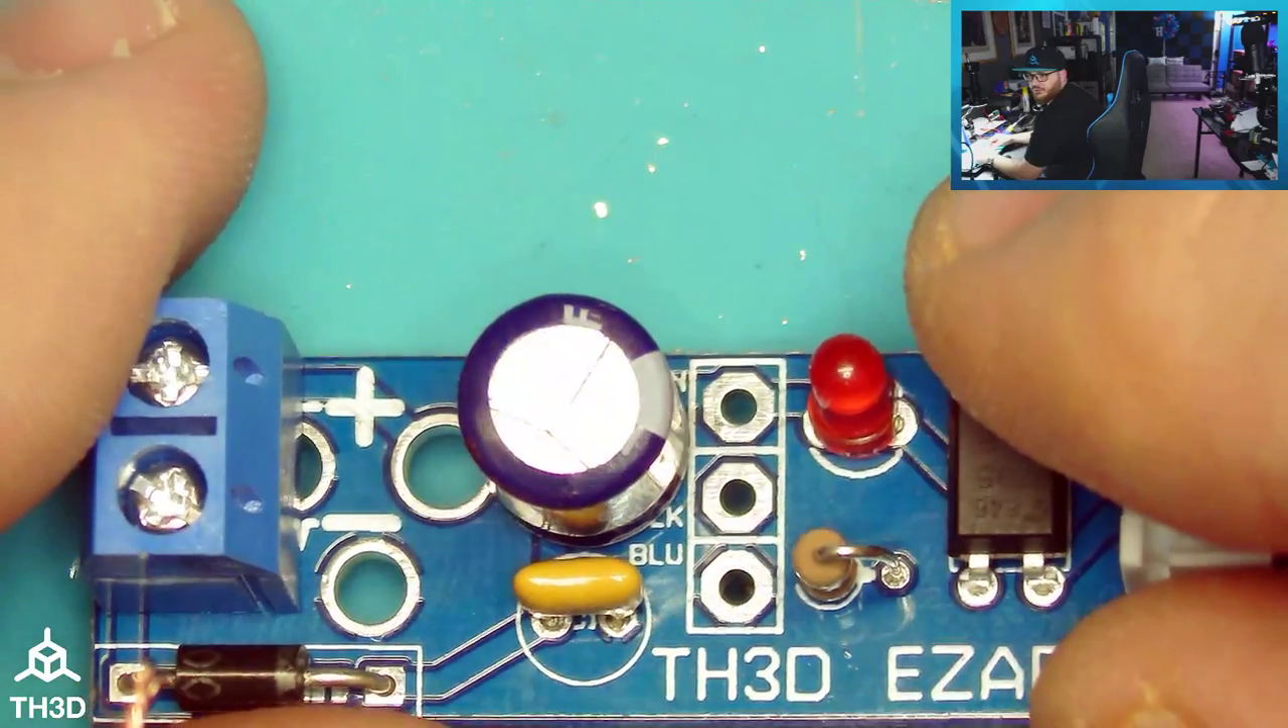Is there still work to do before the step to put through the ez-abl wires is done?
Yes.